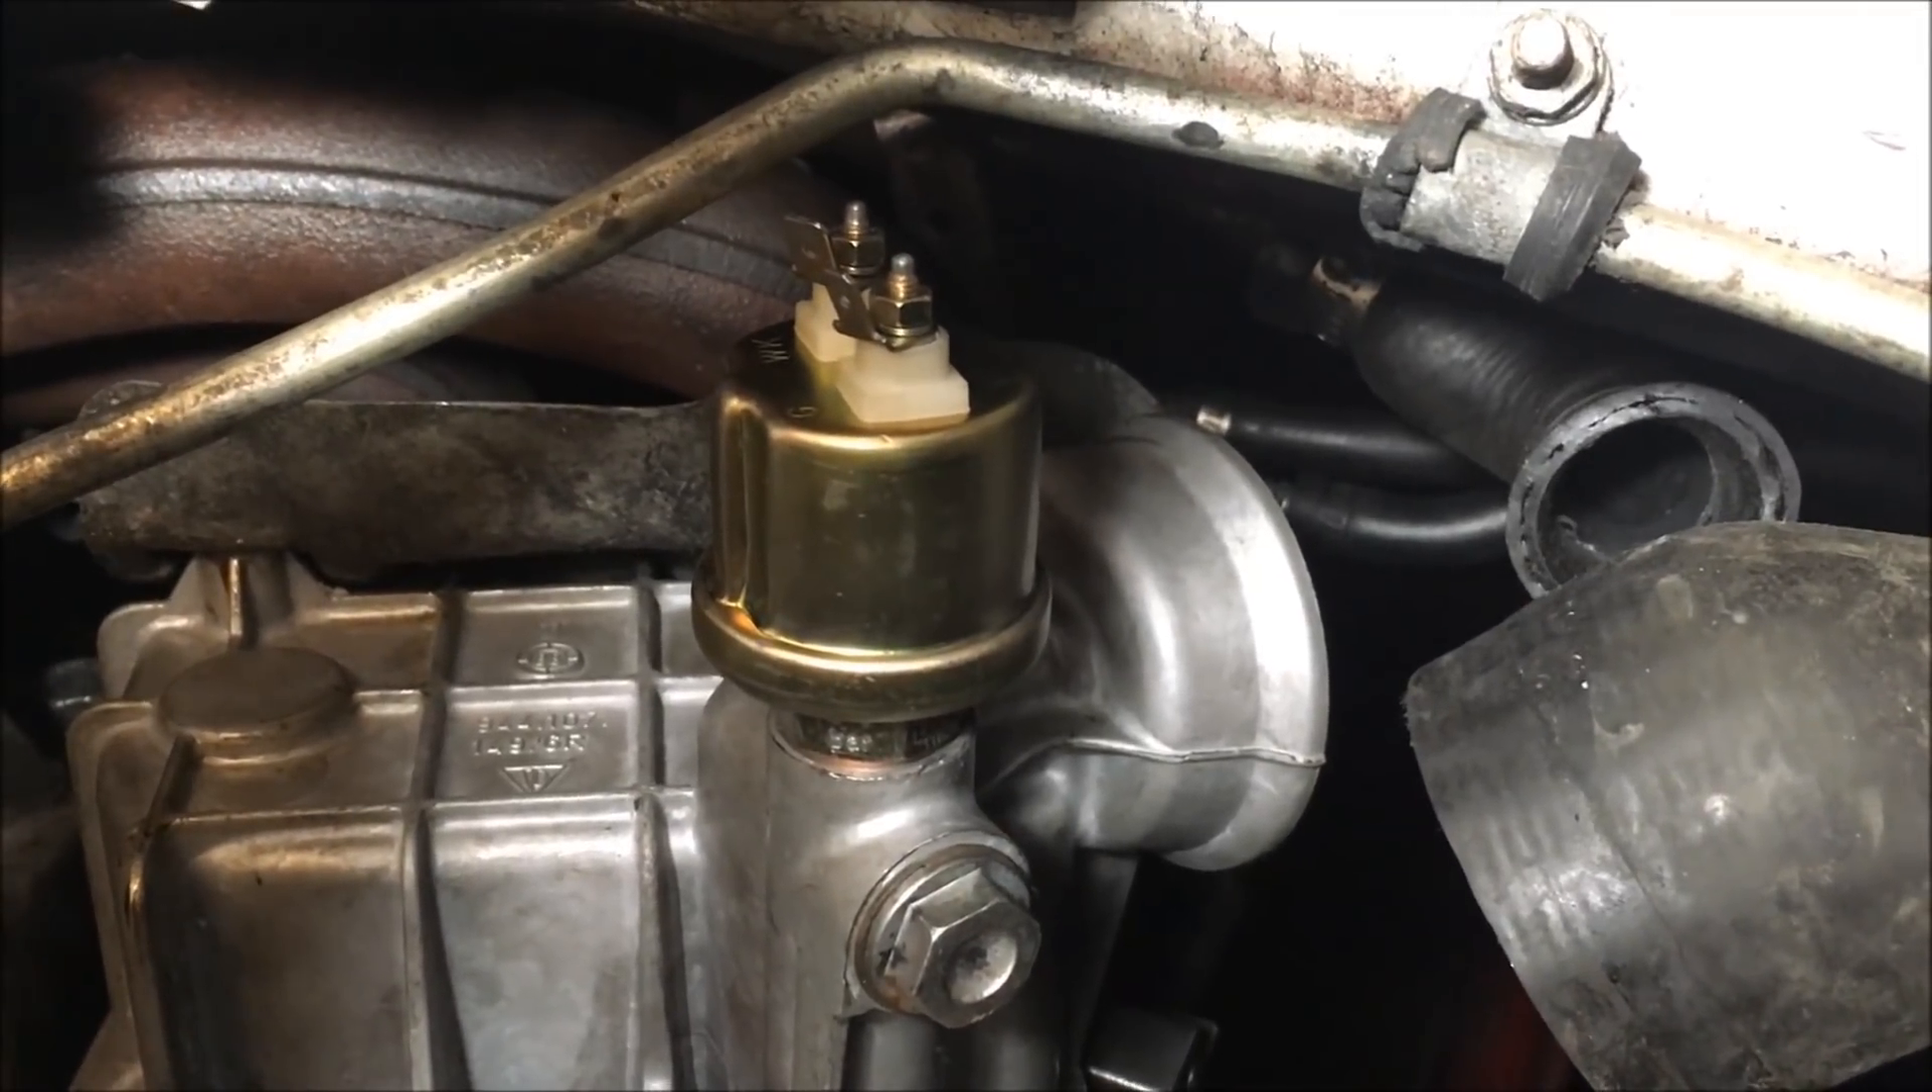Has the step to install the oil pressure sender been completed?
Yes.